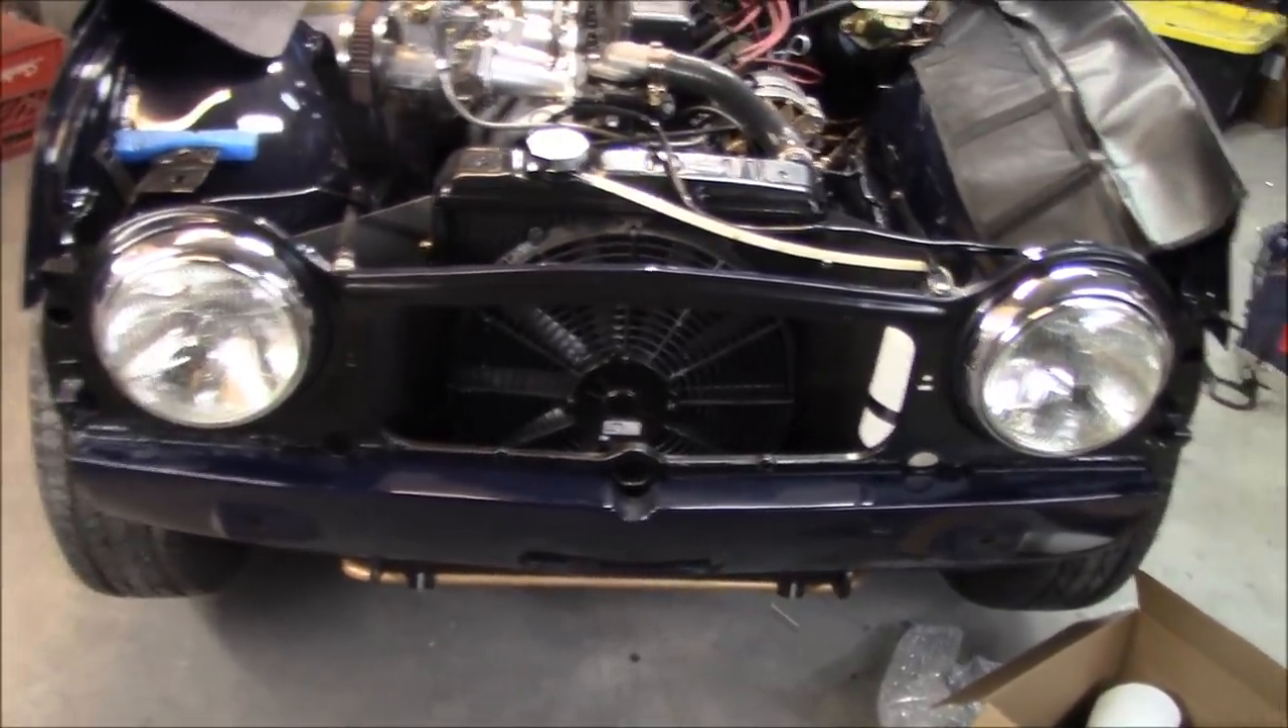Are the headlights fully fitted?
Yes.